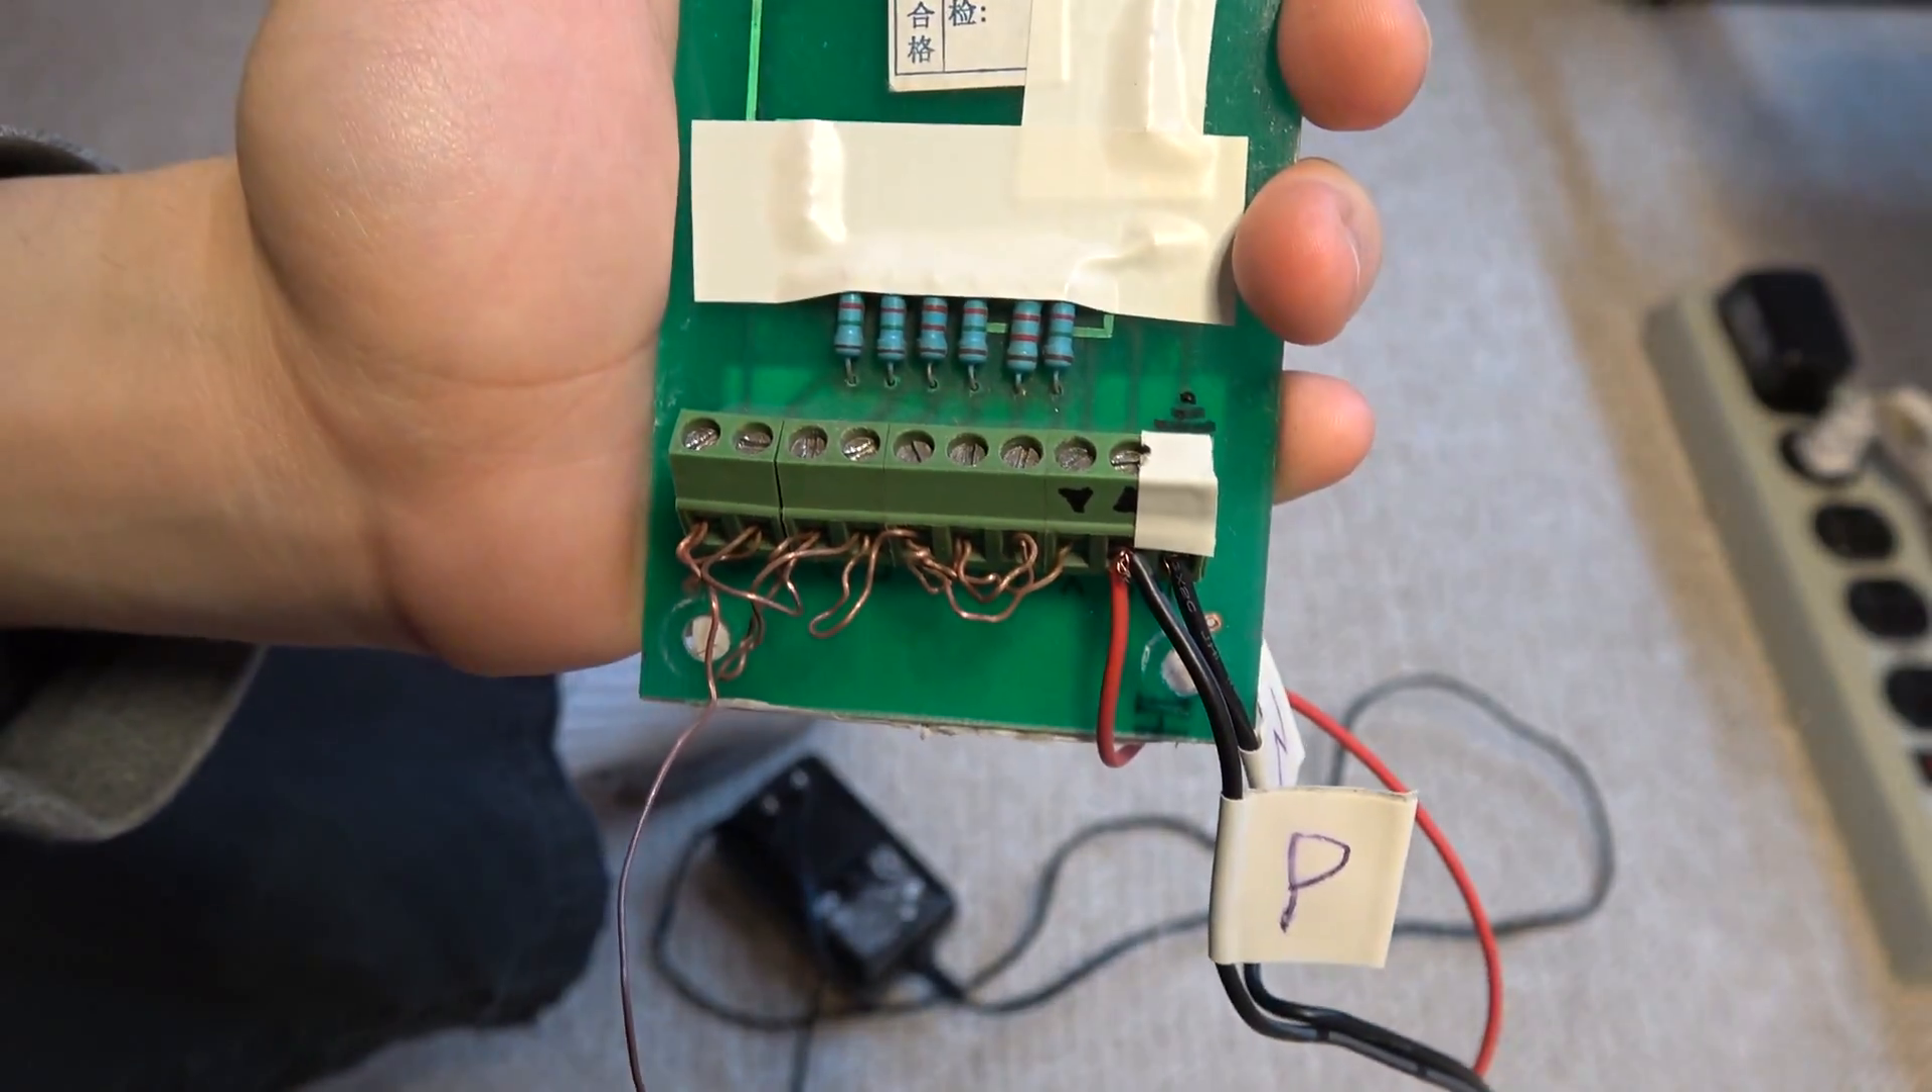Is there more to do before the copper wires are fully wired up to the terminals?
No.